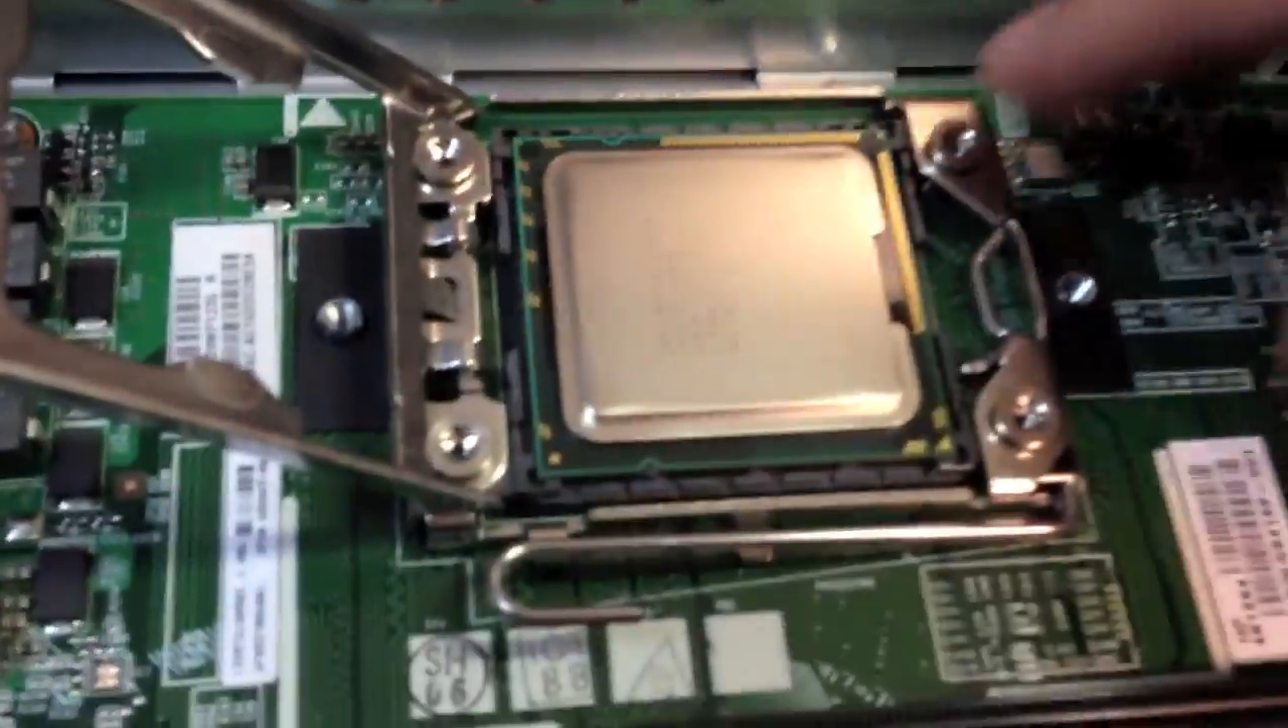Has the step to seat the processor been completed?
Yes.